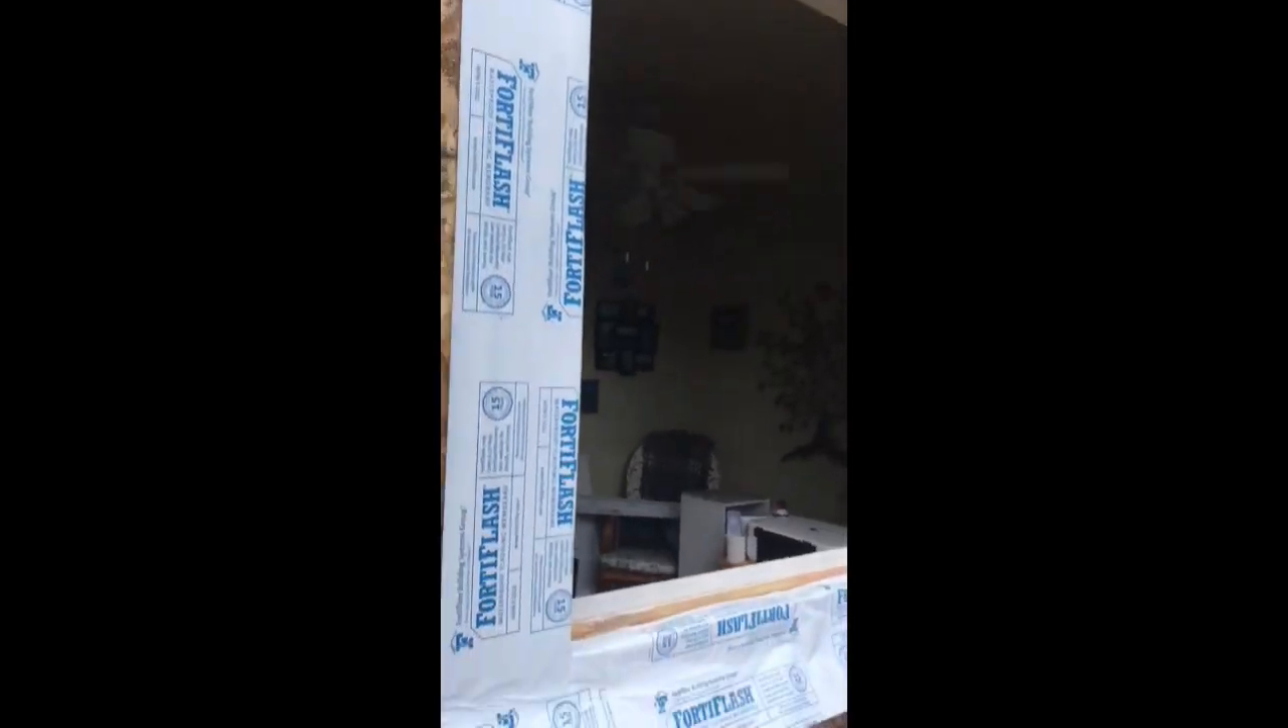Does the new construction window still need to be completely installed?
Yes.